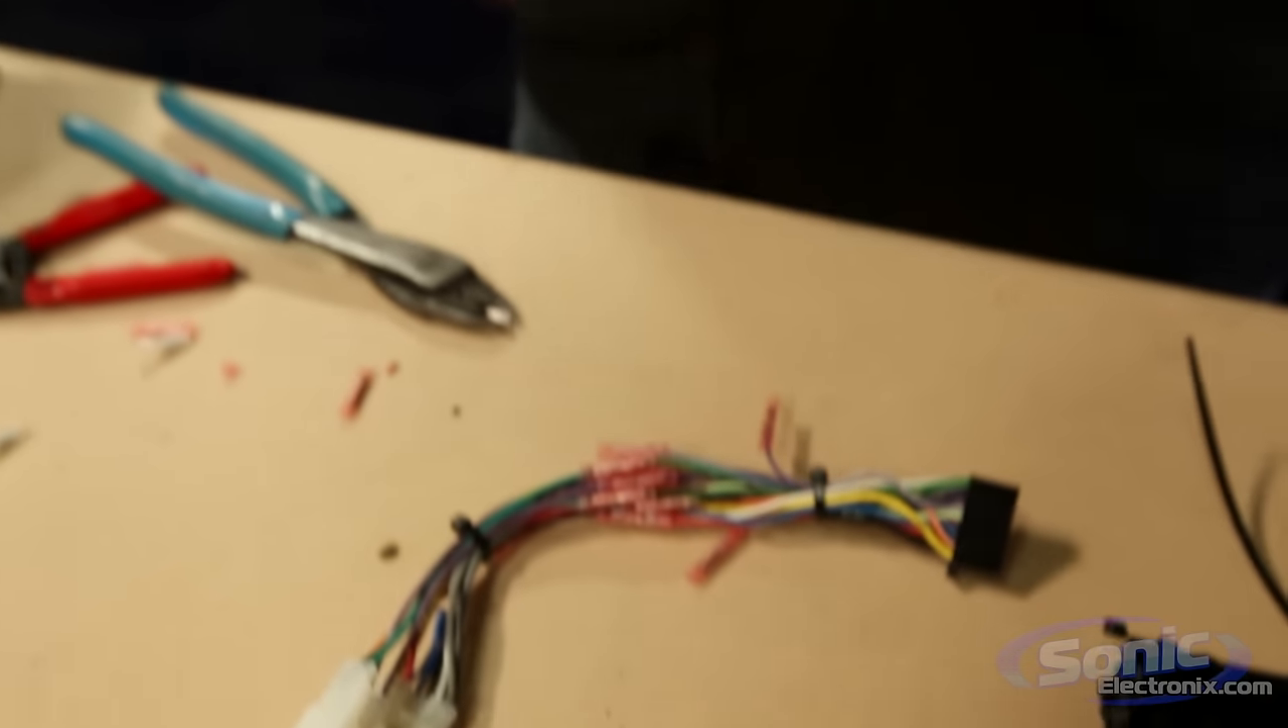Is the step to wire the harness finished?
Yes.